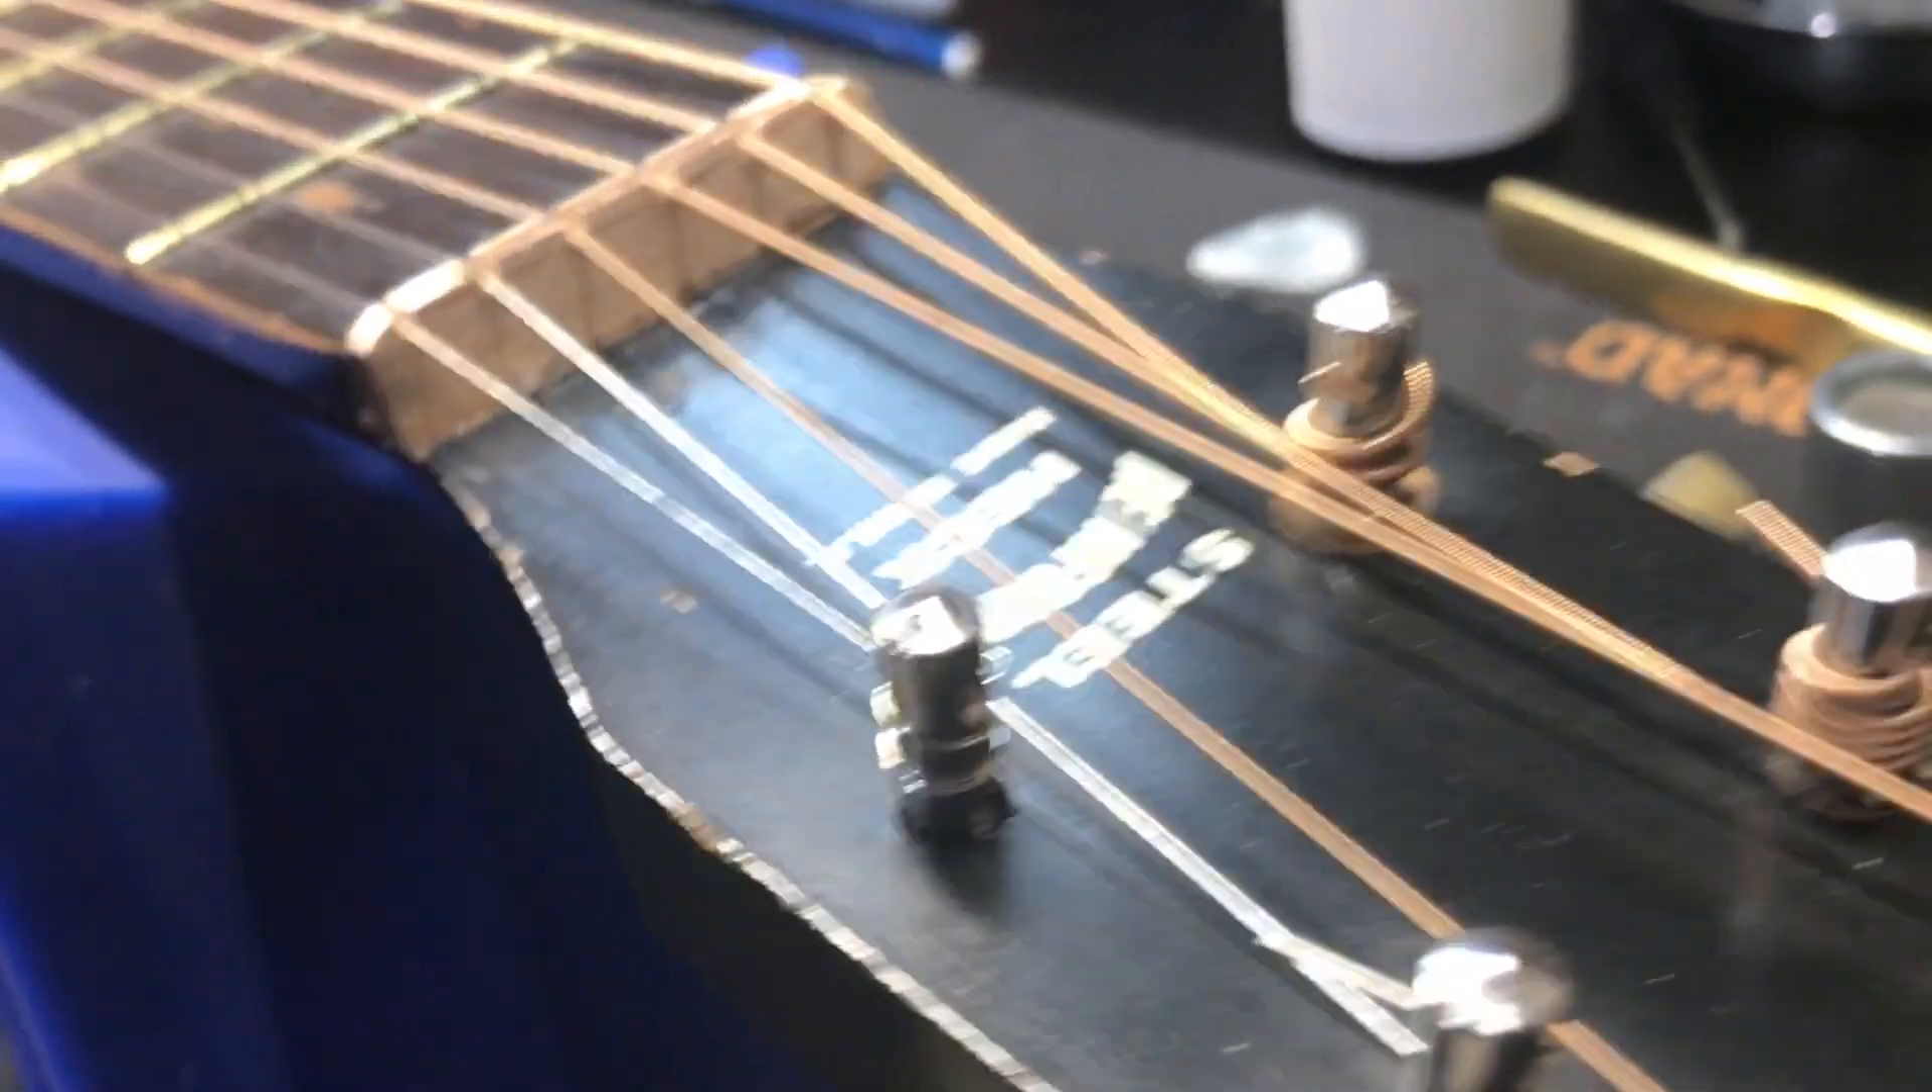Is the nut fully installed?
Yes.